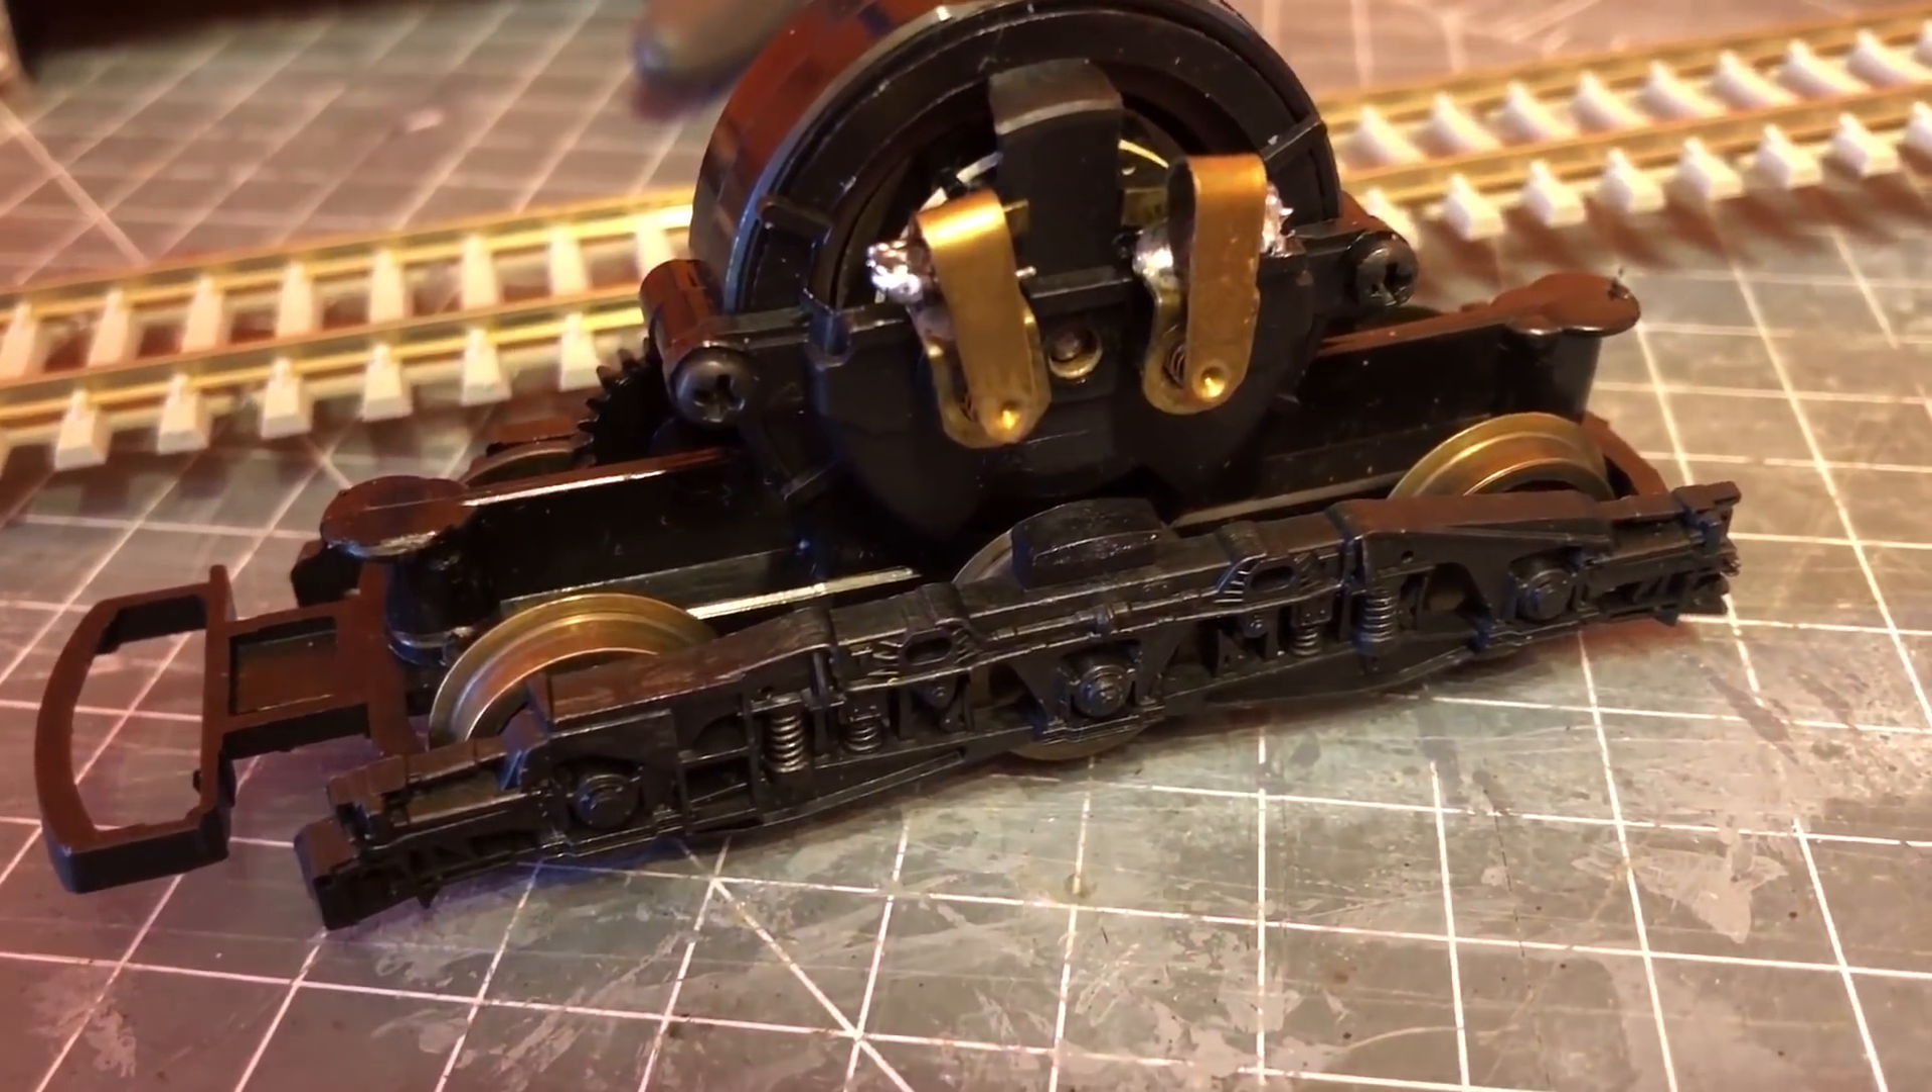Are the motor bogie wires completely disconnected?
Yes.